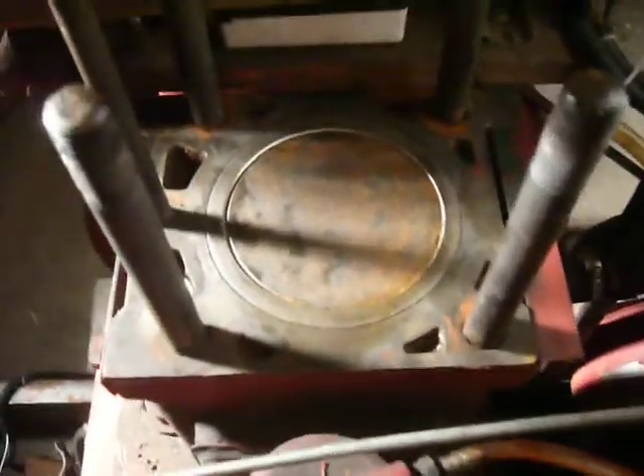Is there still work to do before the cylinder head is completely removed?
No.